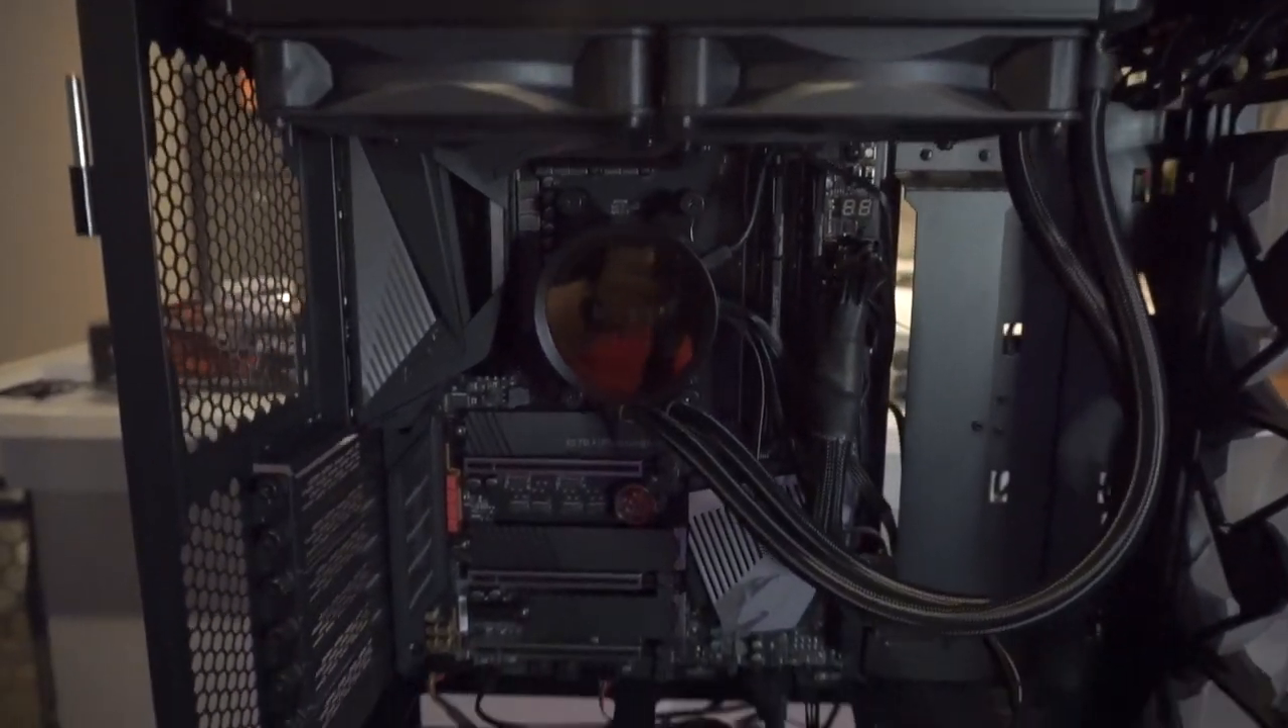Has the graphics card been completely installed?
No.